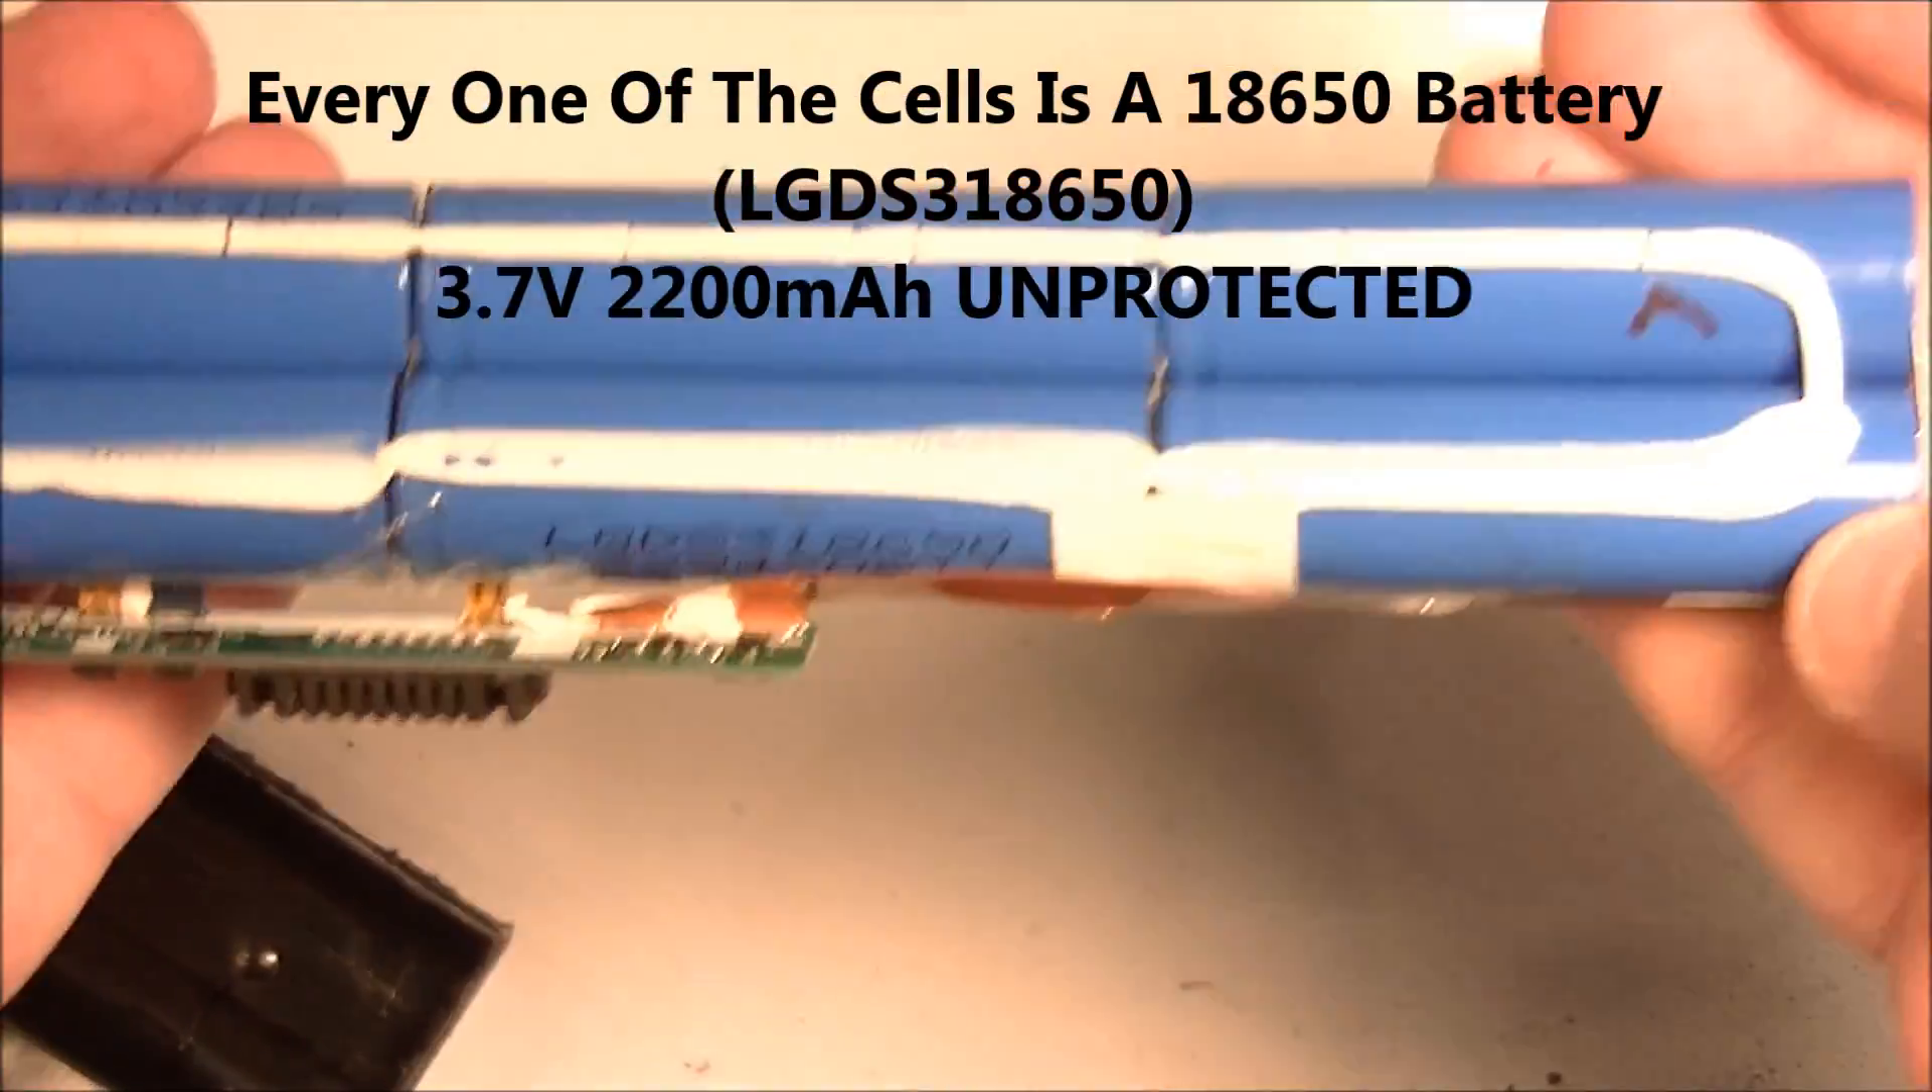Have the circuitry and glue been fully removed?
No.